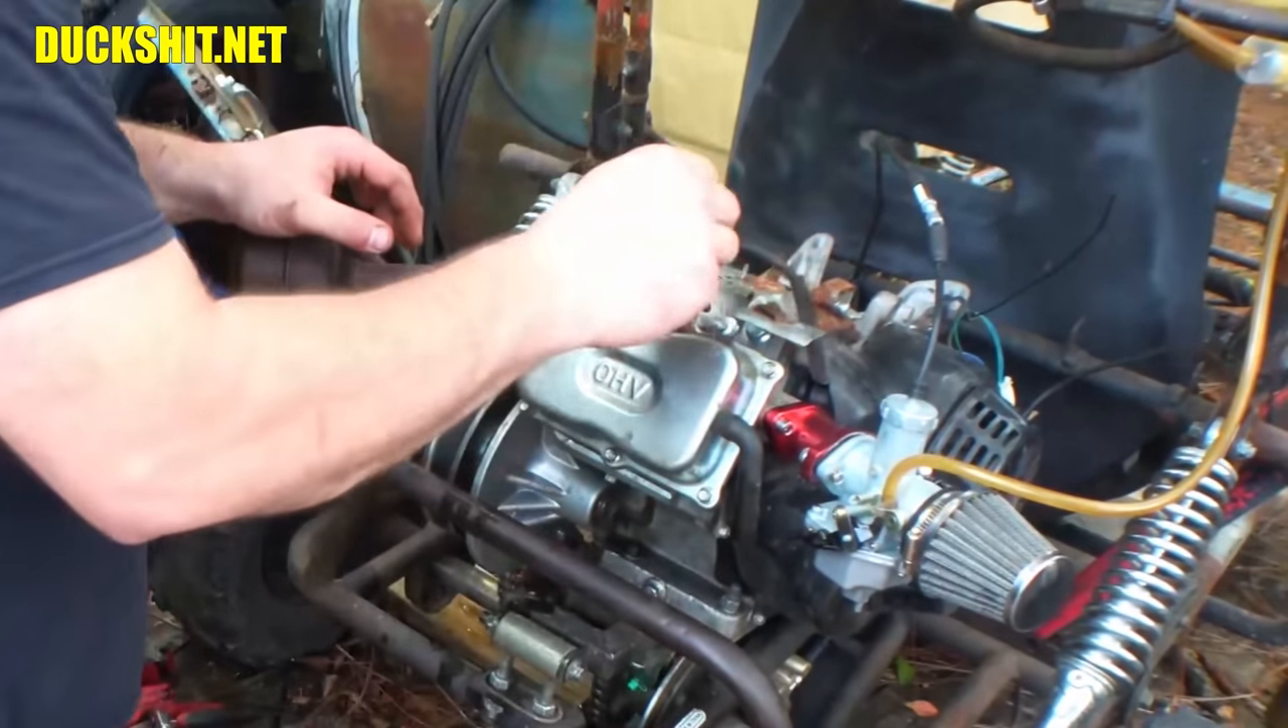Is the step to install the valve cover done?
Yes.